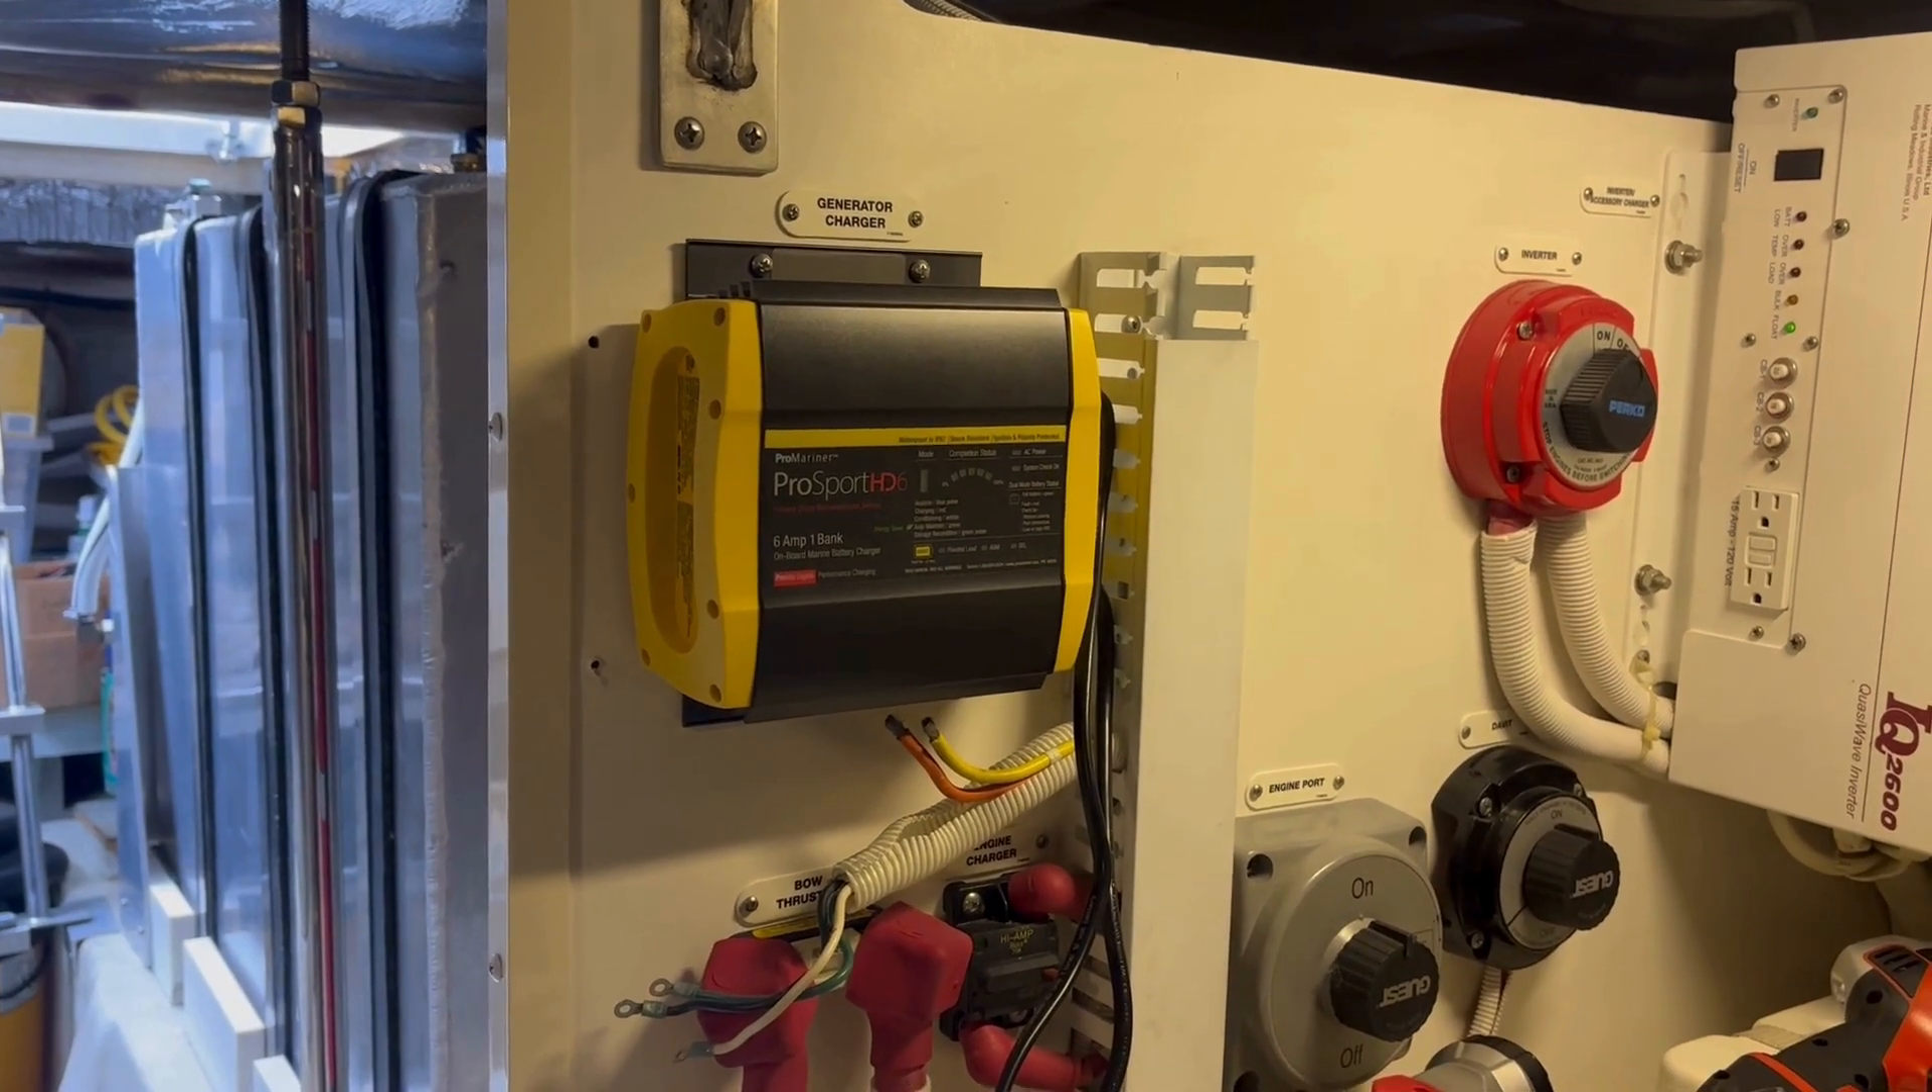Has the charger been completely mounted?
Yes.